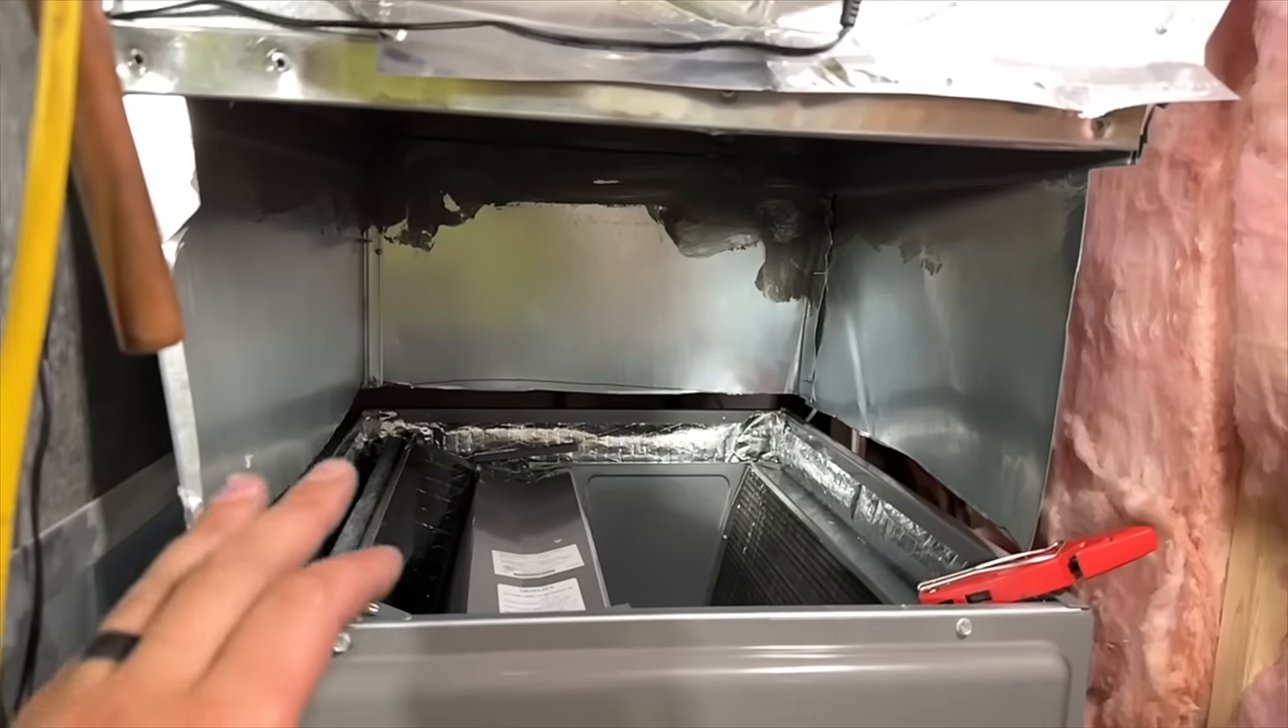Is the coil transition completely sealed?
No.